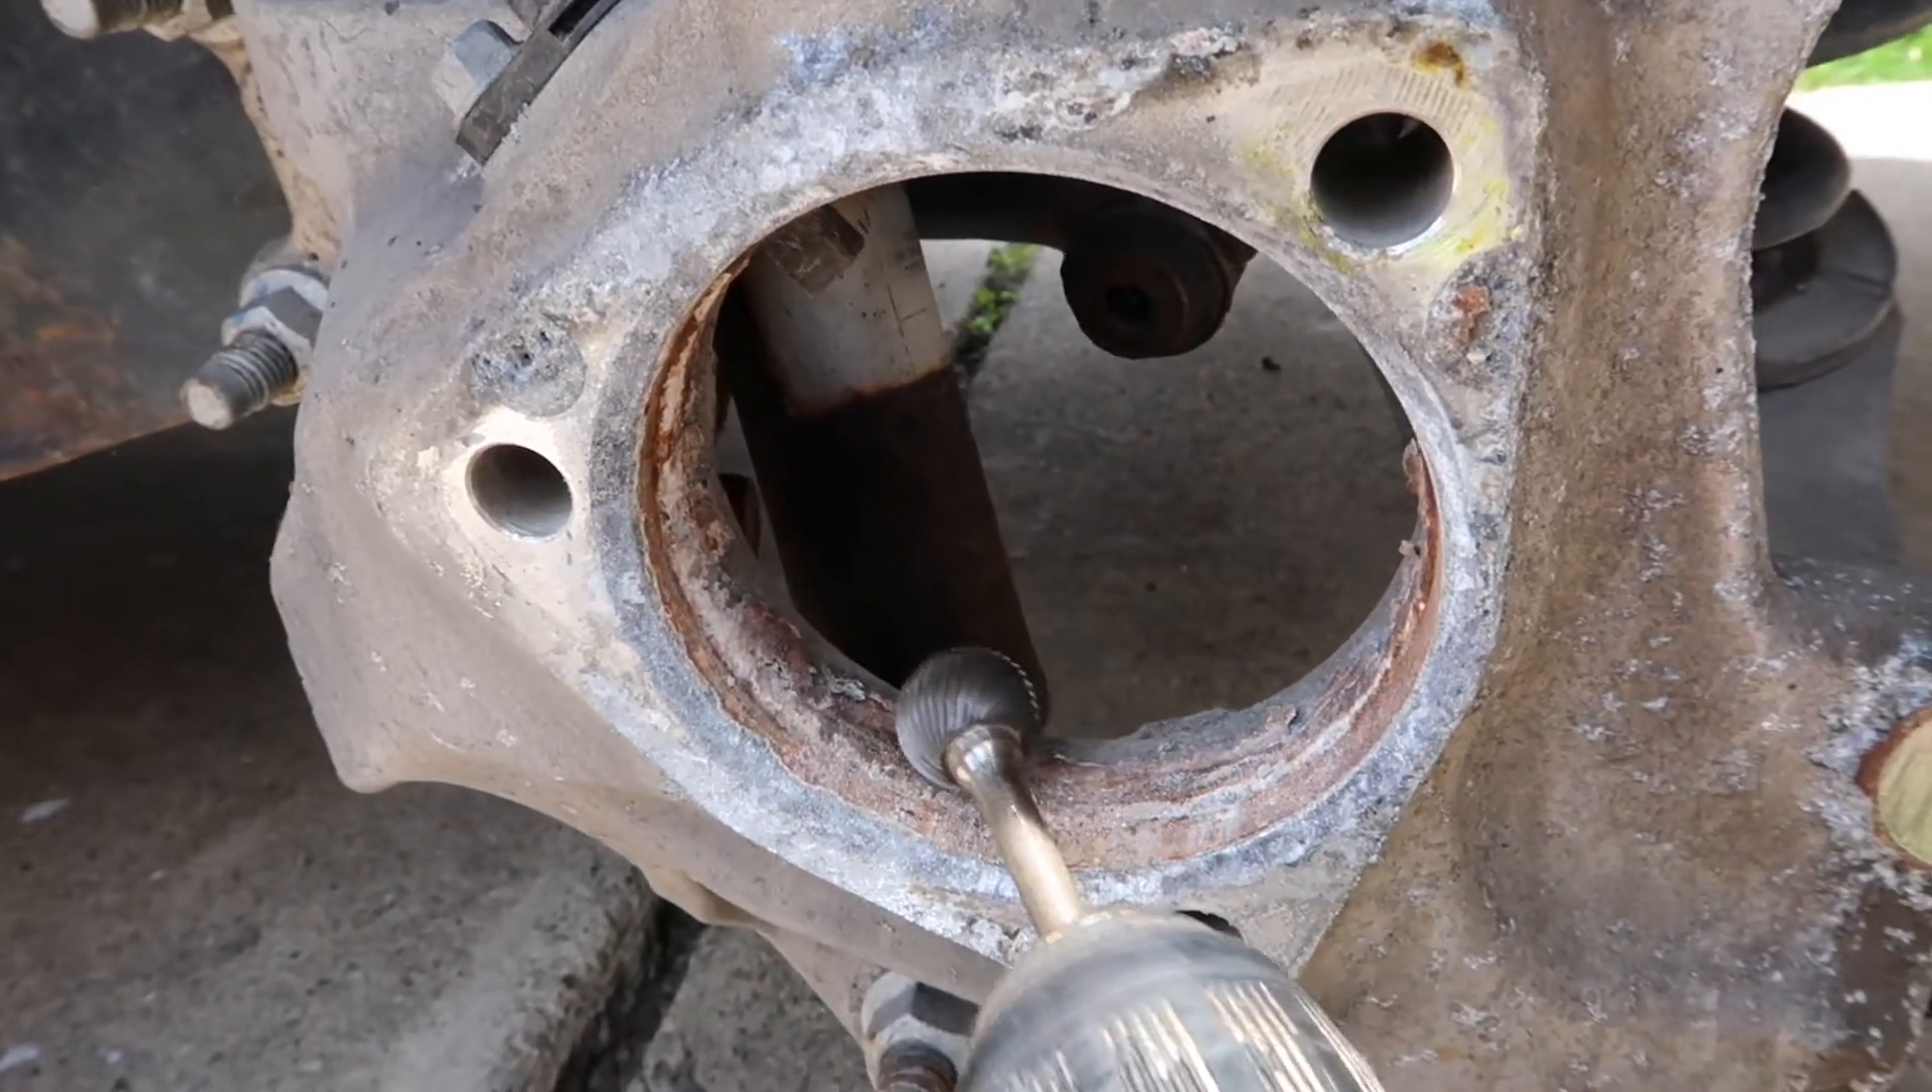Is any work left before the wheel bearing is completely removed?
No.